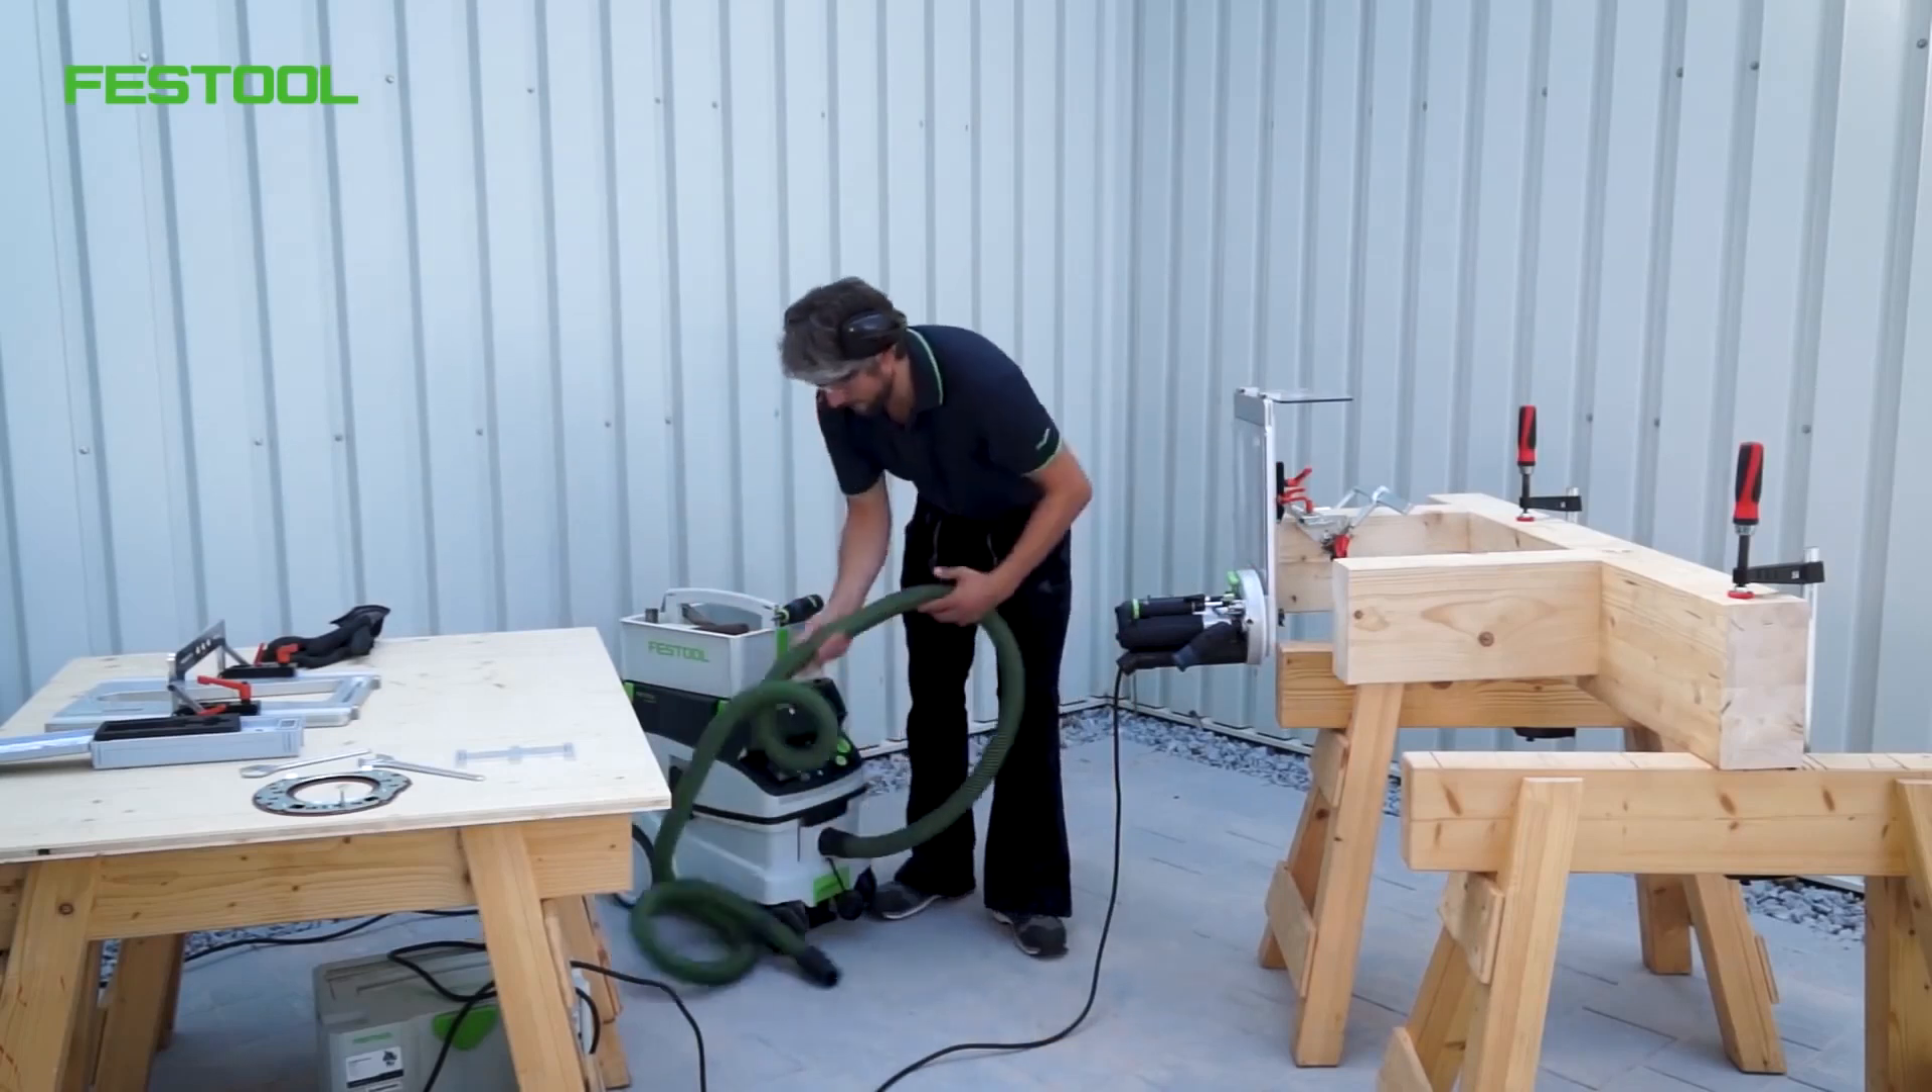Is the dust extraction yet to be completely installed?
Yes.